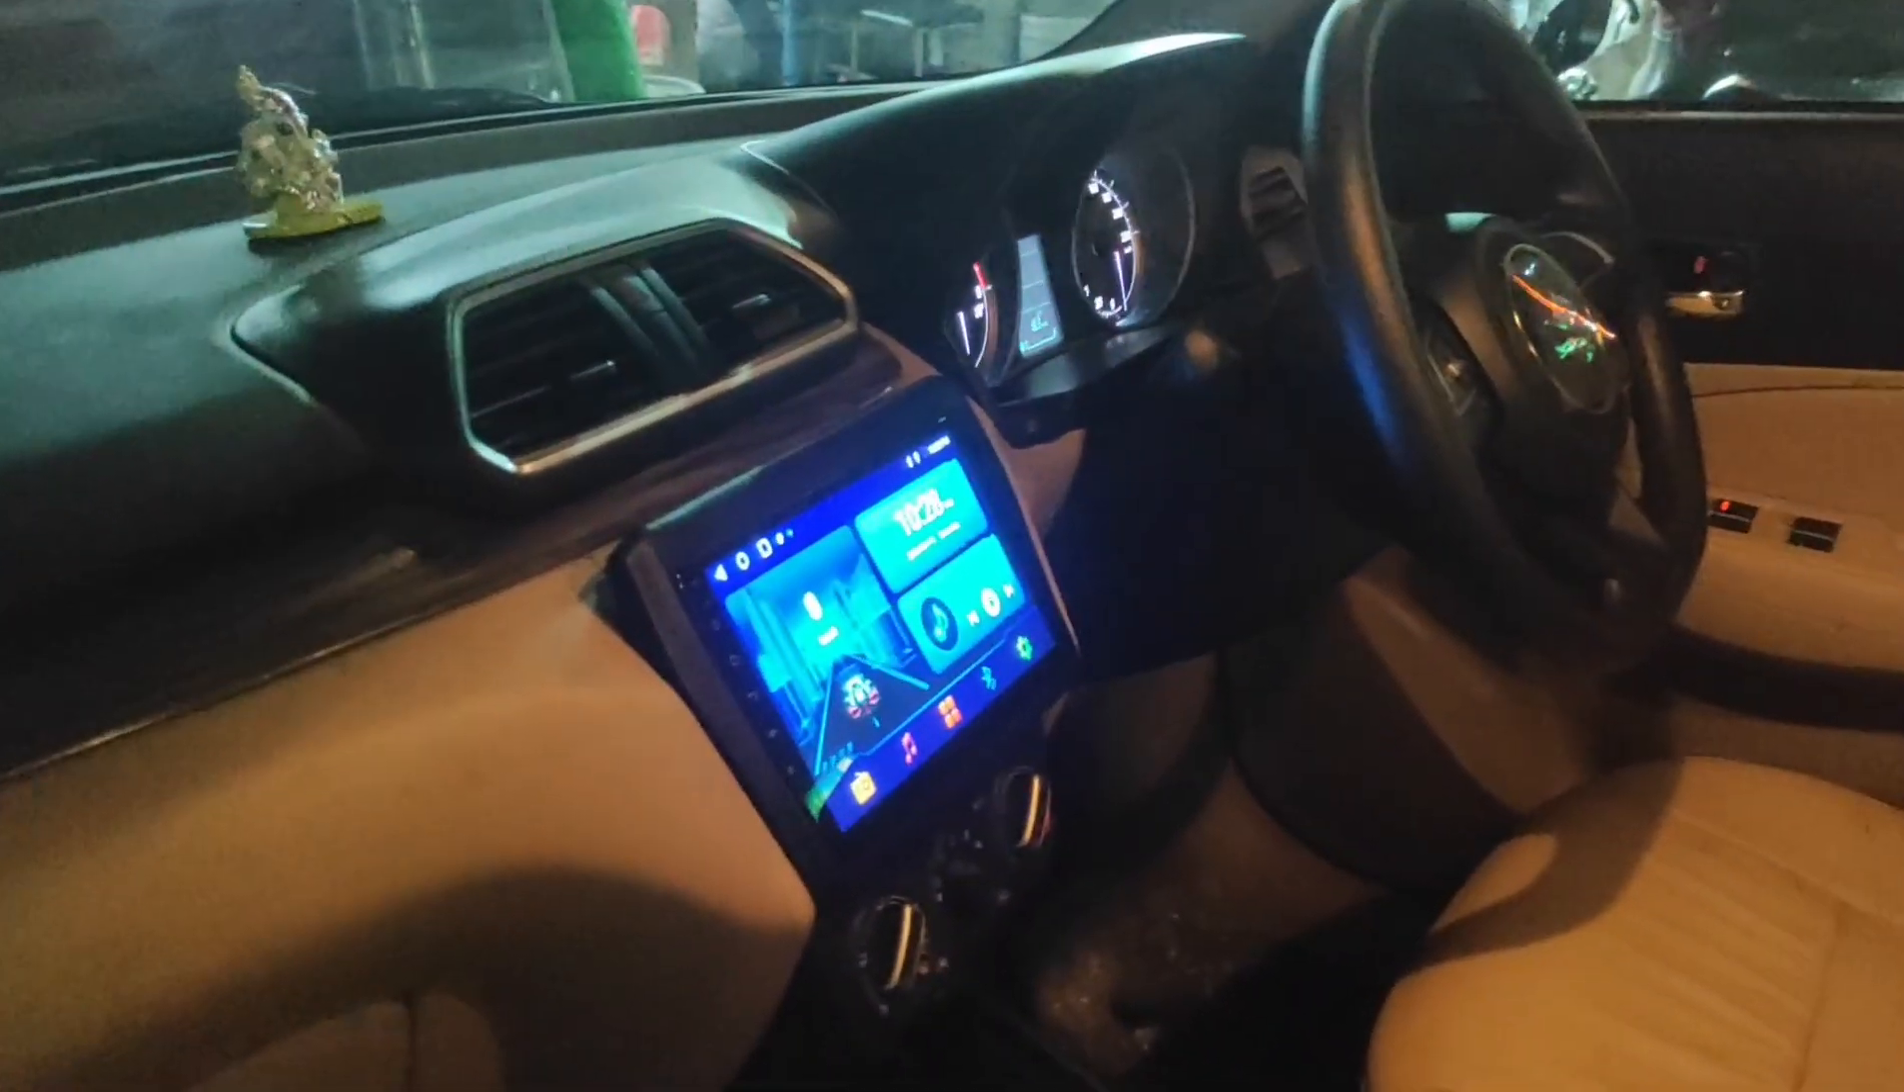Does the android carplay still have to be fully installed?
No.